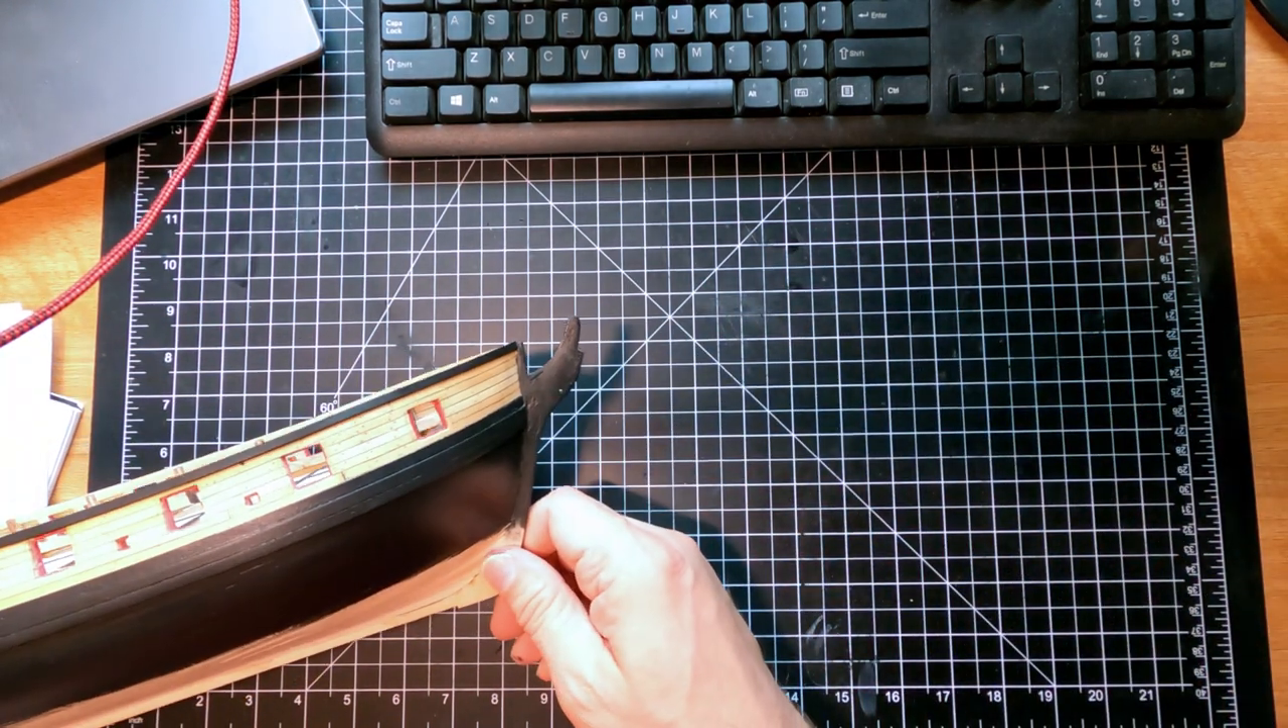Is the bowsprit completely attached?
No.